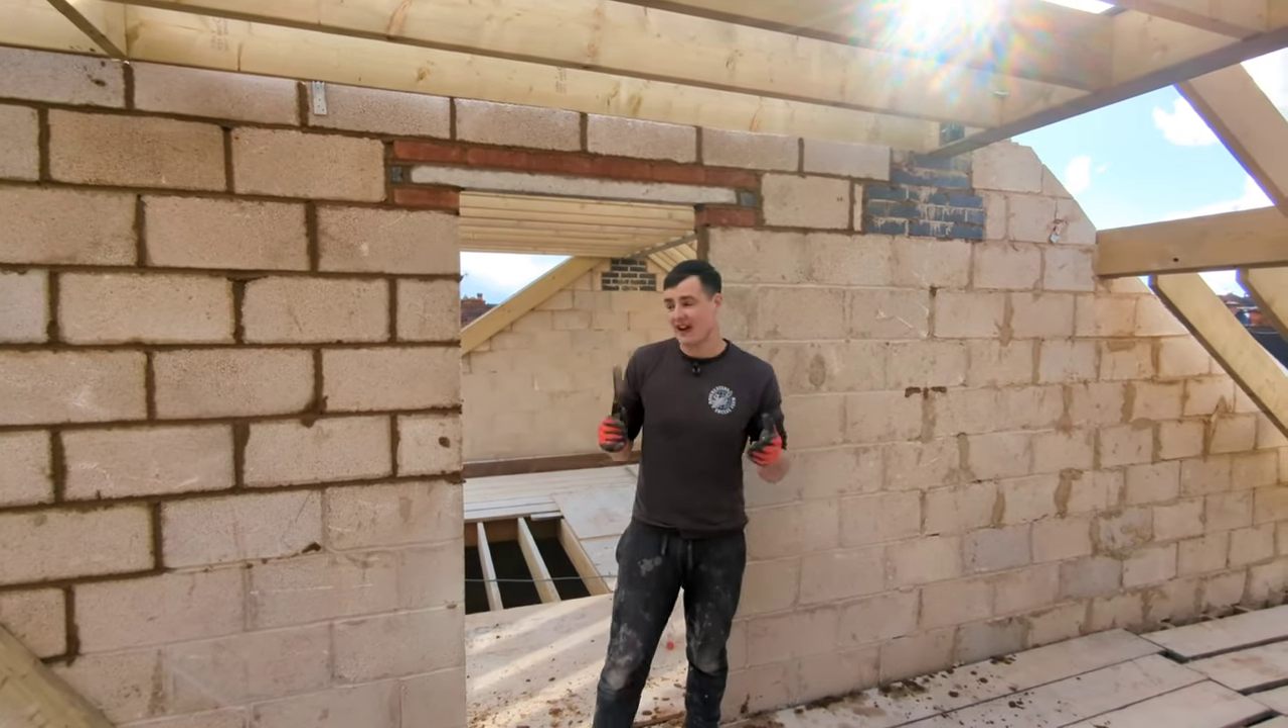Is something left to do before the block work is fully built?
No.